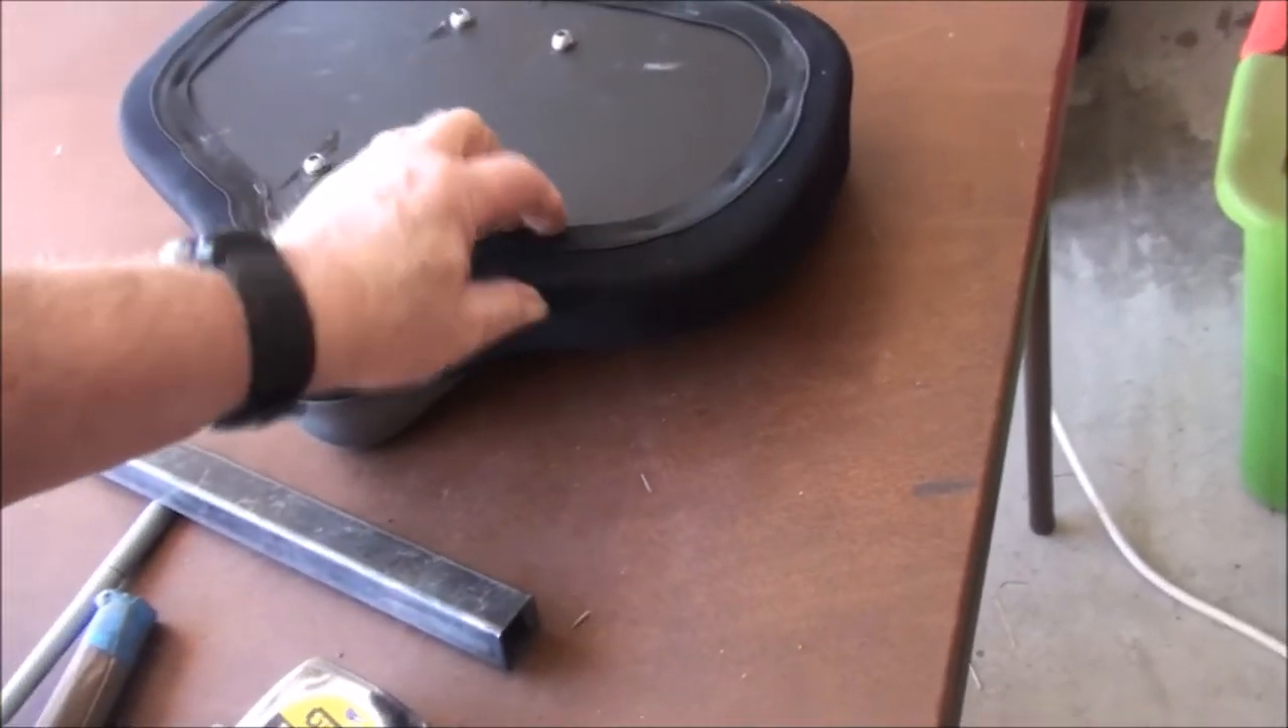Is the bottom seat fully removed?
Yes.